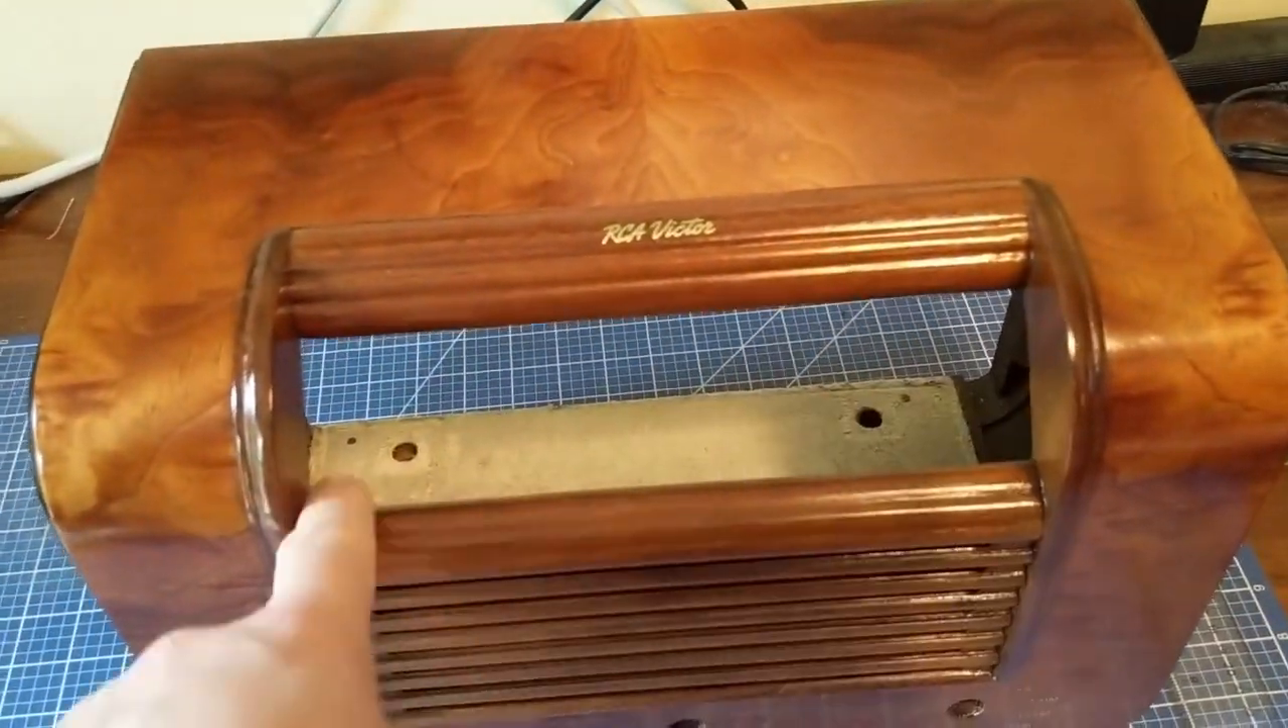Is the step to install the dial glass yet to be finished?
Yes.